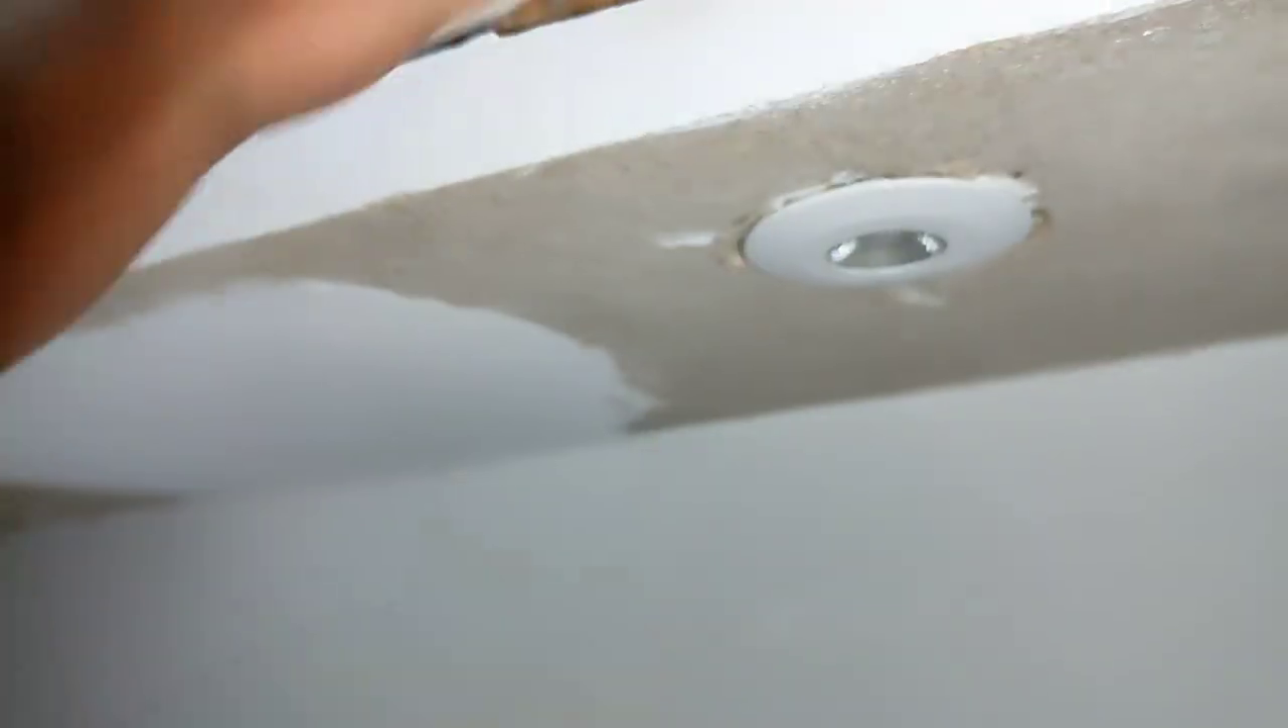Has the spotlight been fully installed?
Yes.